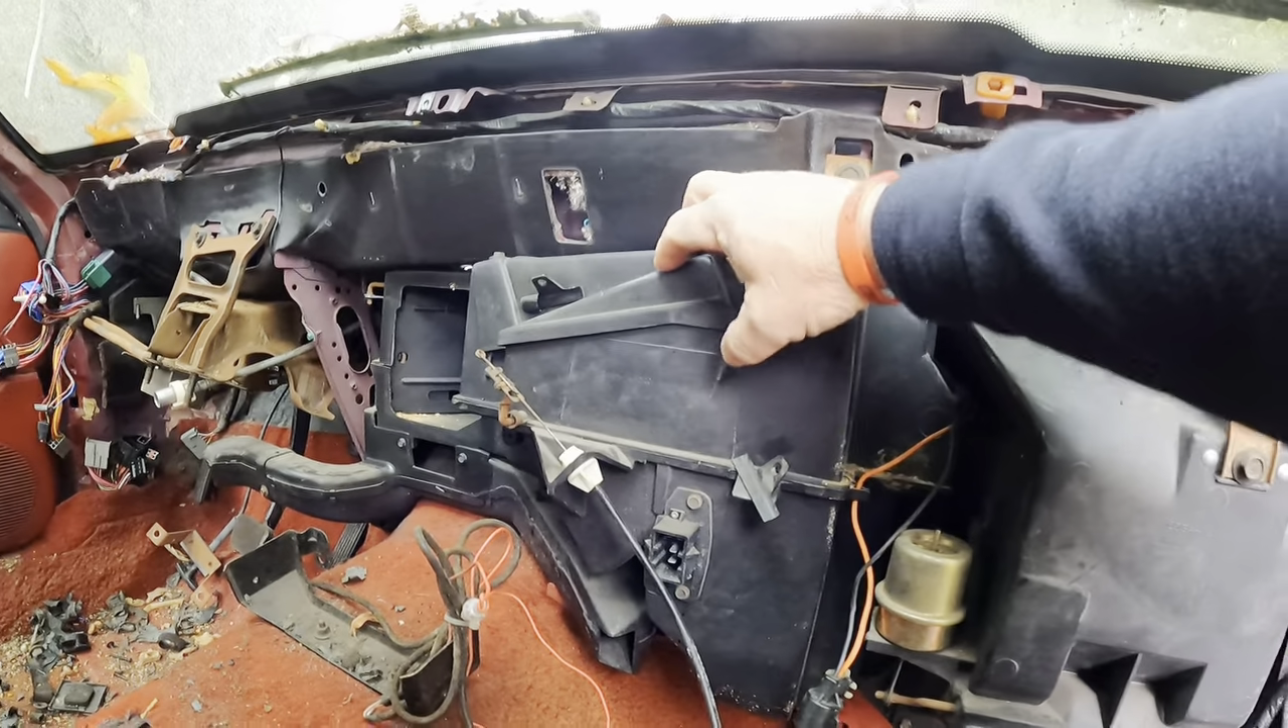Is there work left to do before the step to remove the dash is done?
No.